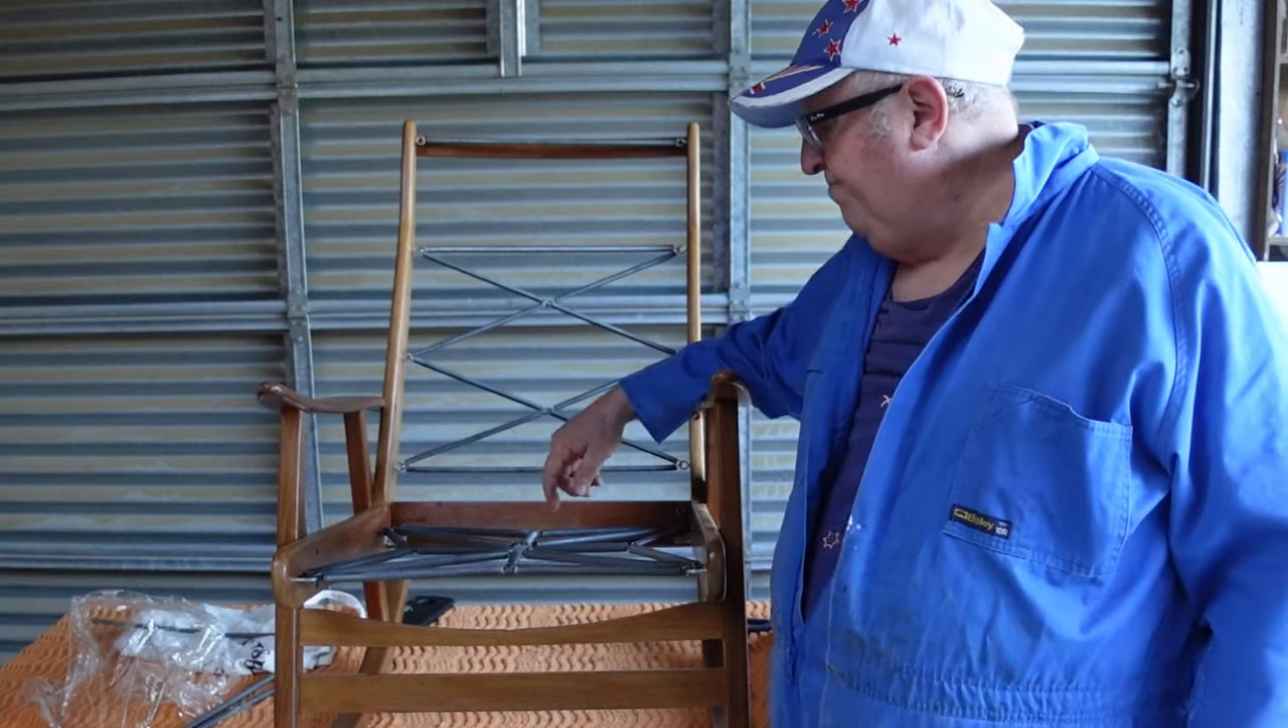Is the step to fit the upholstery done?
No.